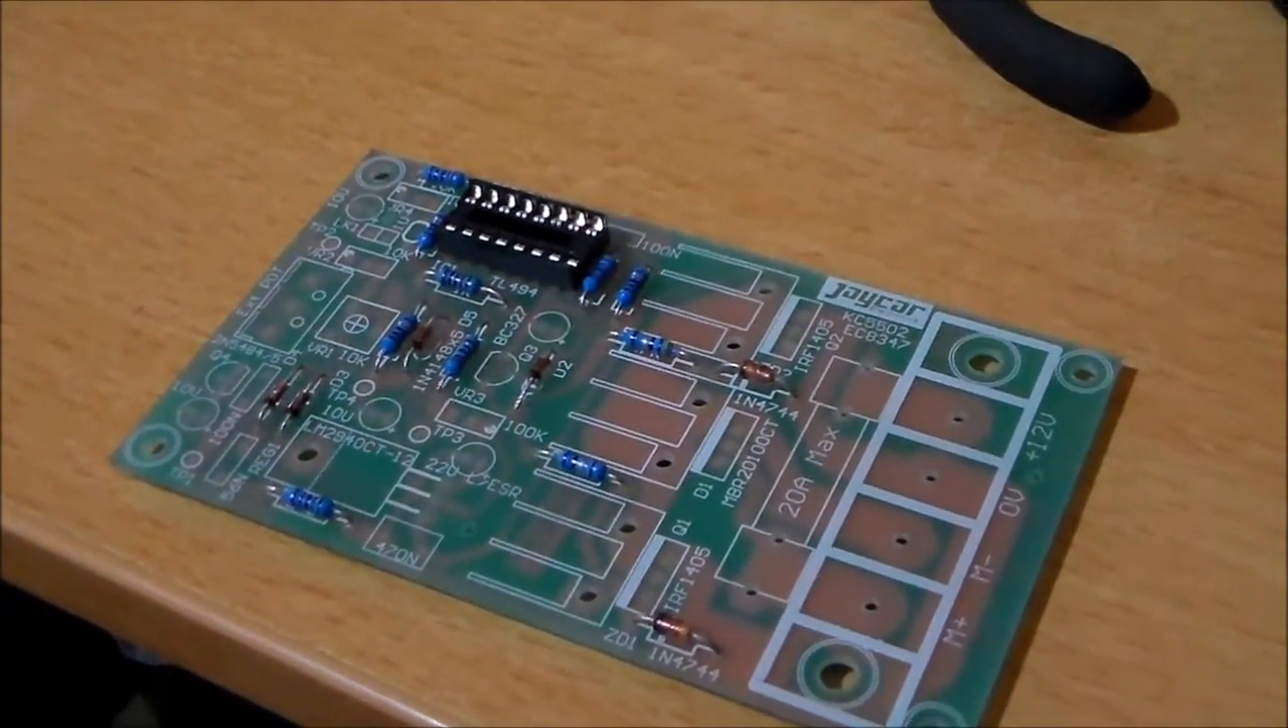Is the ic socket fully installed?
Yes.